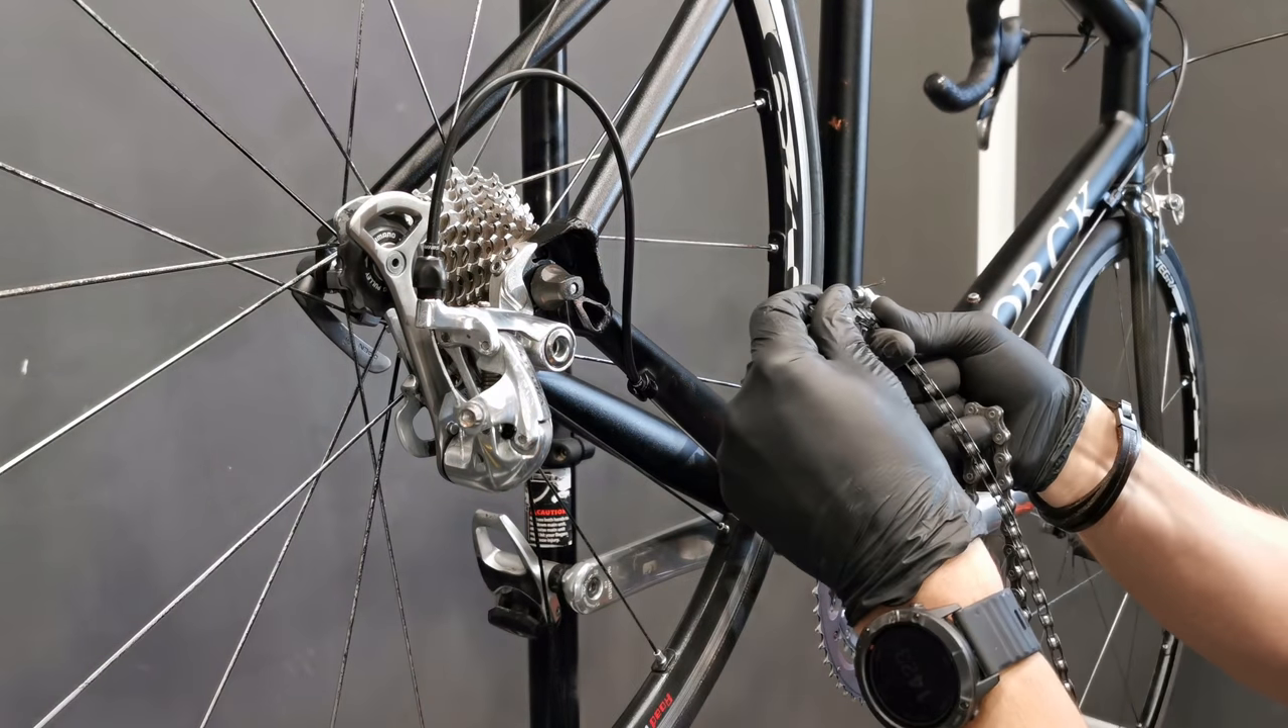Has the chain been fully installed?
No.